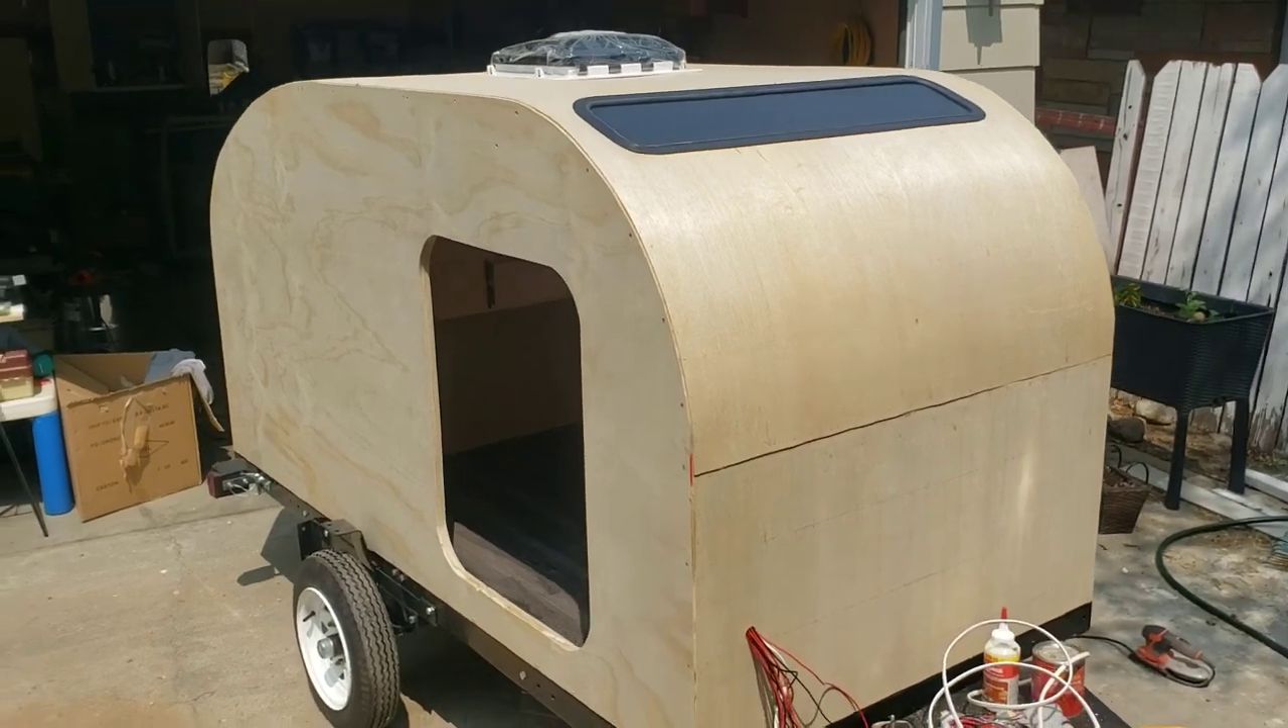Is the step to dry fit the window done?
Yes.